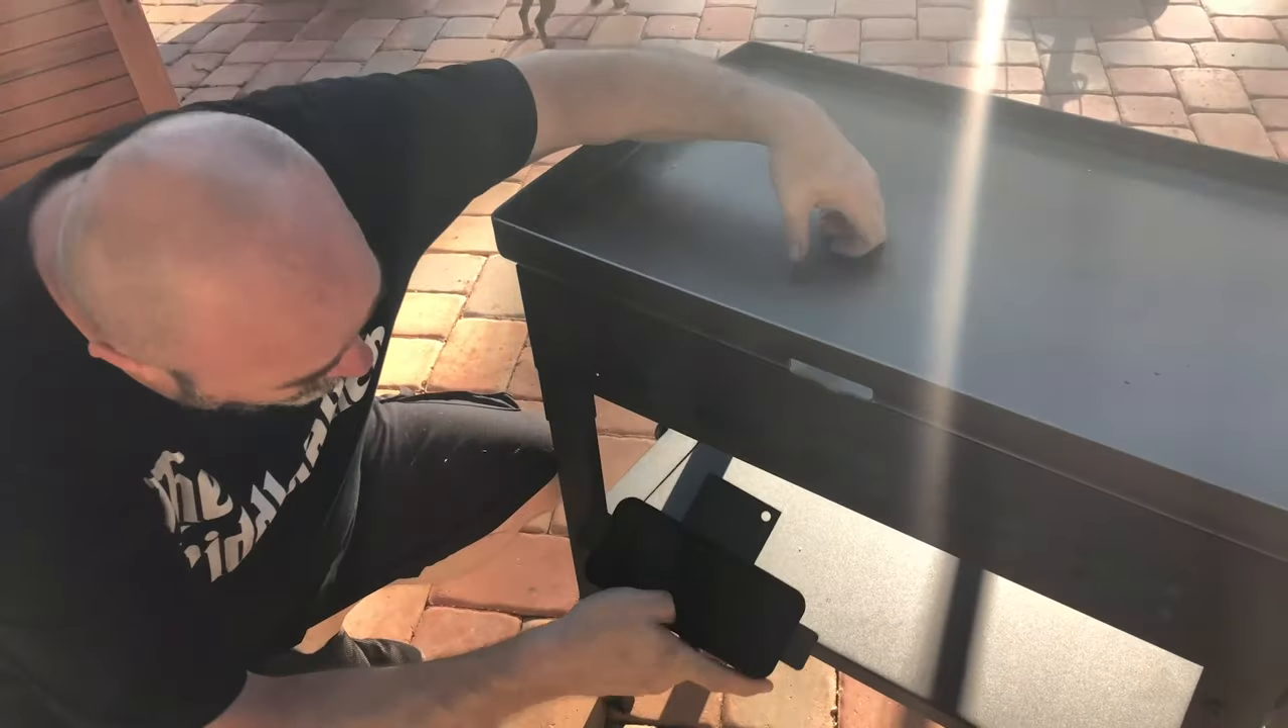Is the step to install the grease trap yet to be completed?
Yes.